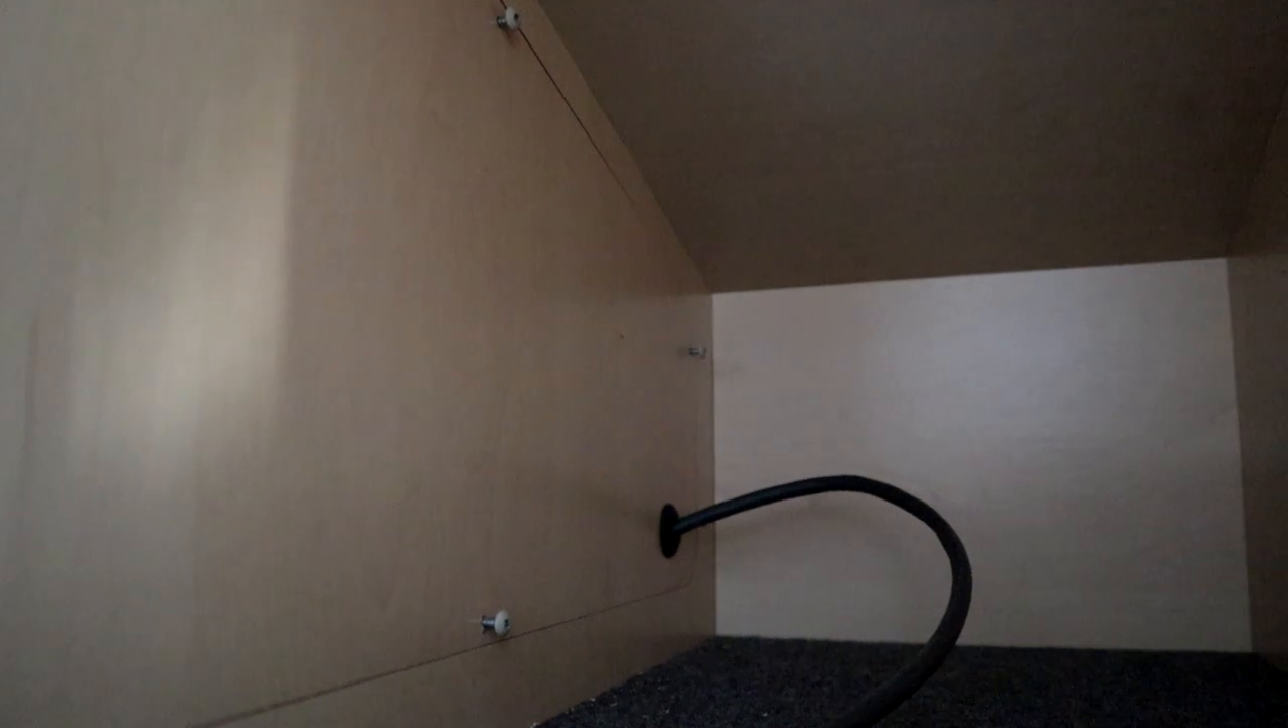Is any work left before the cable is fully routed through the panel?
No.